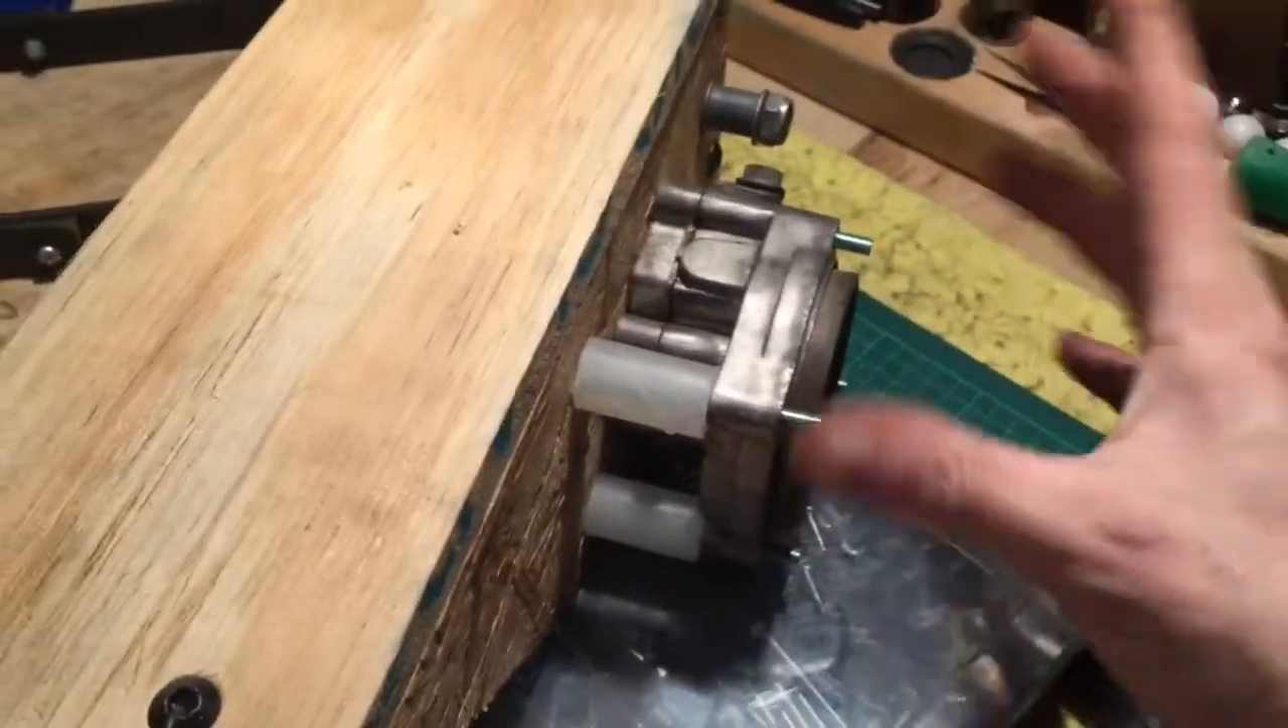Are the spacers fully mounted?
Yes.